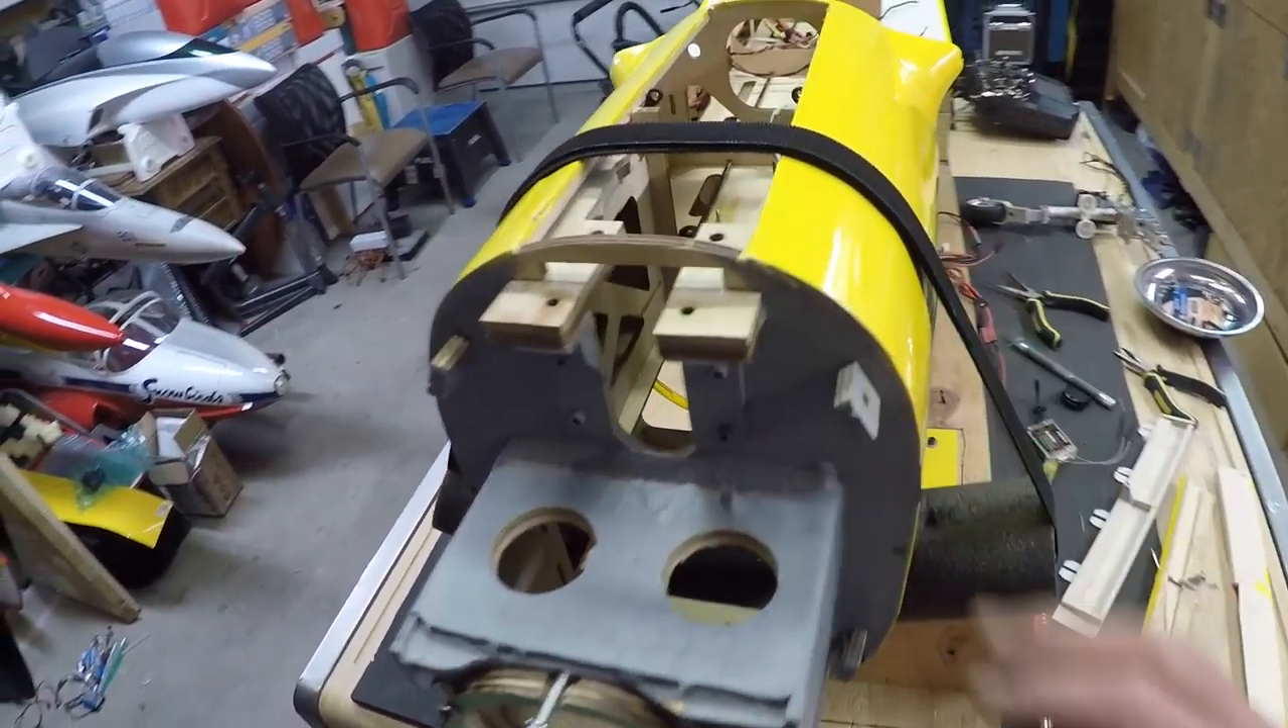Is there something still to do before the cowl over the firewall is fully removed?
No.